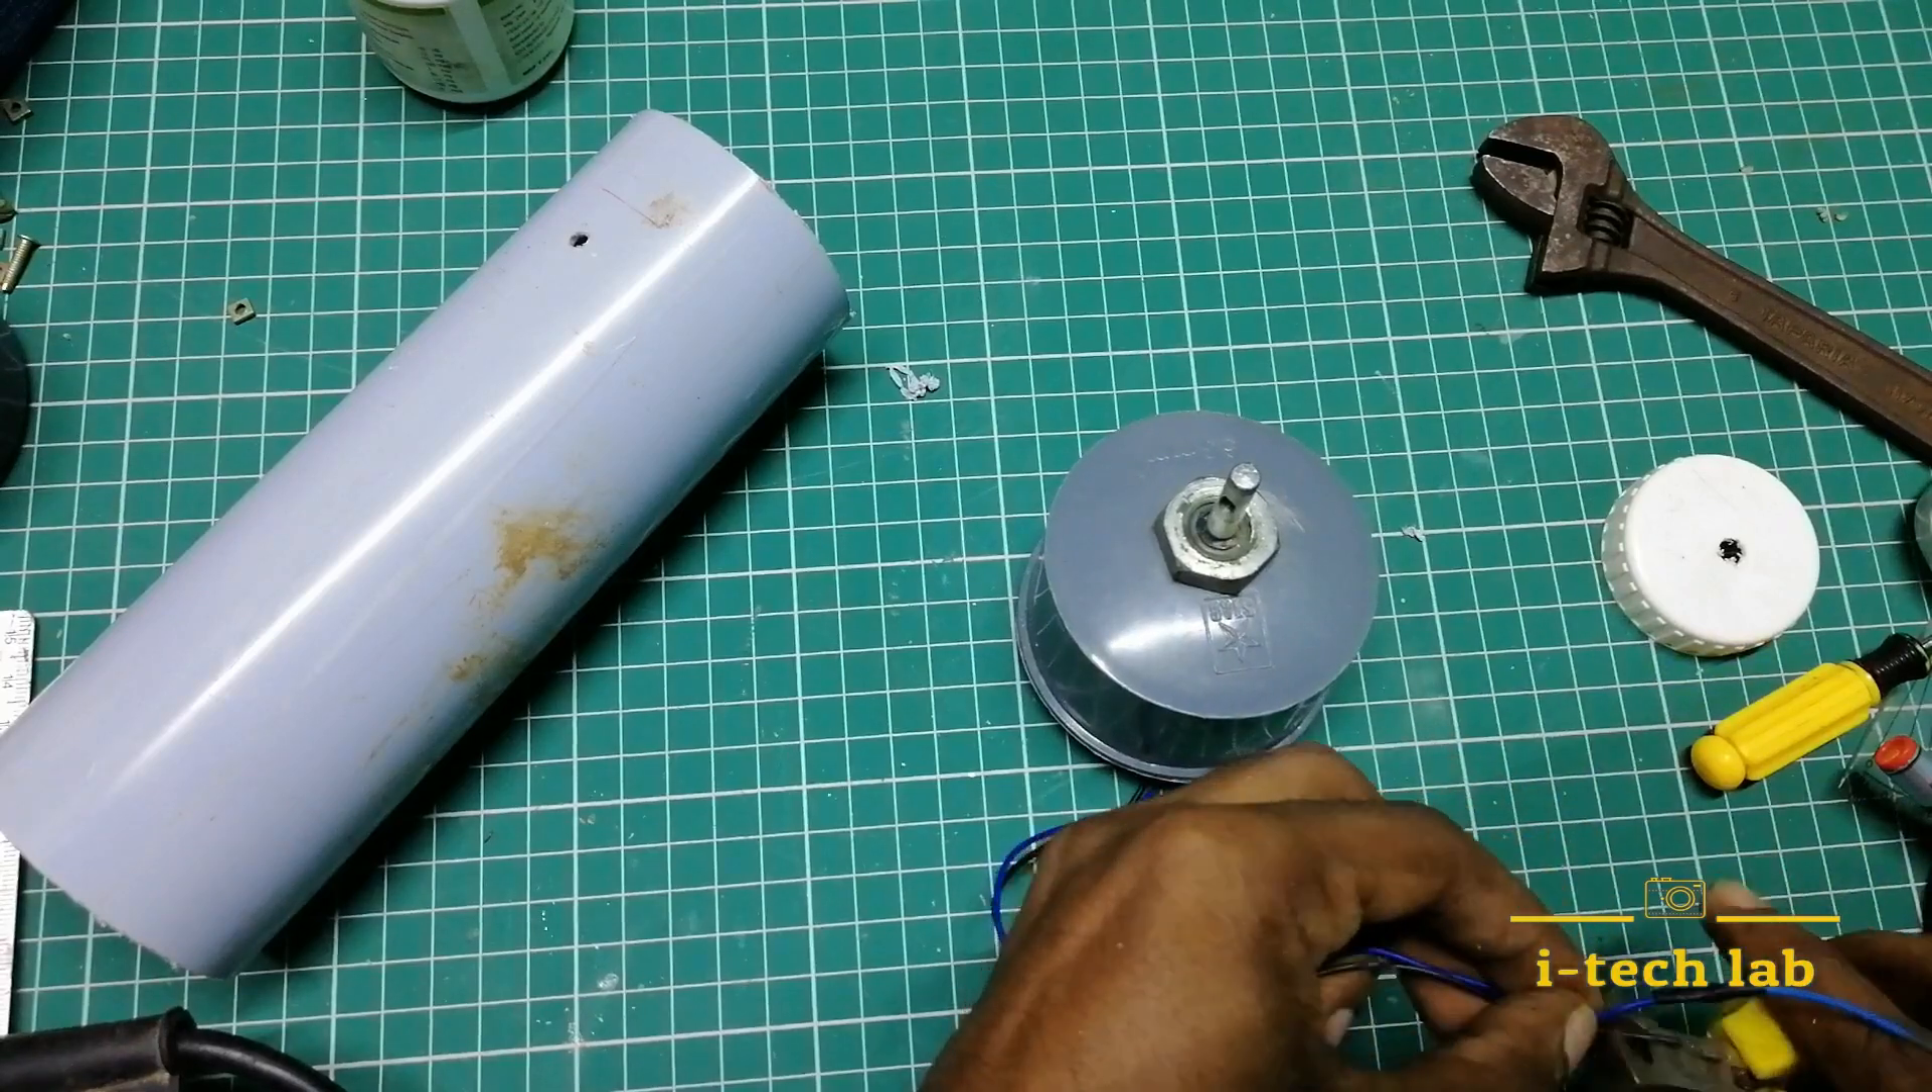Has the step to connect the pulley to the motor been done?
No.